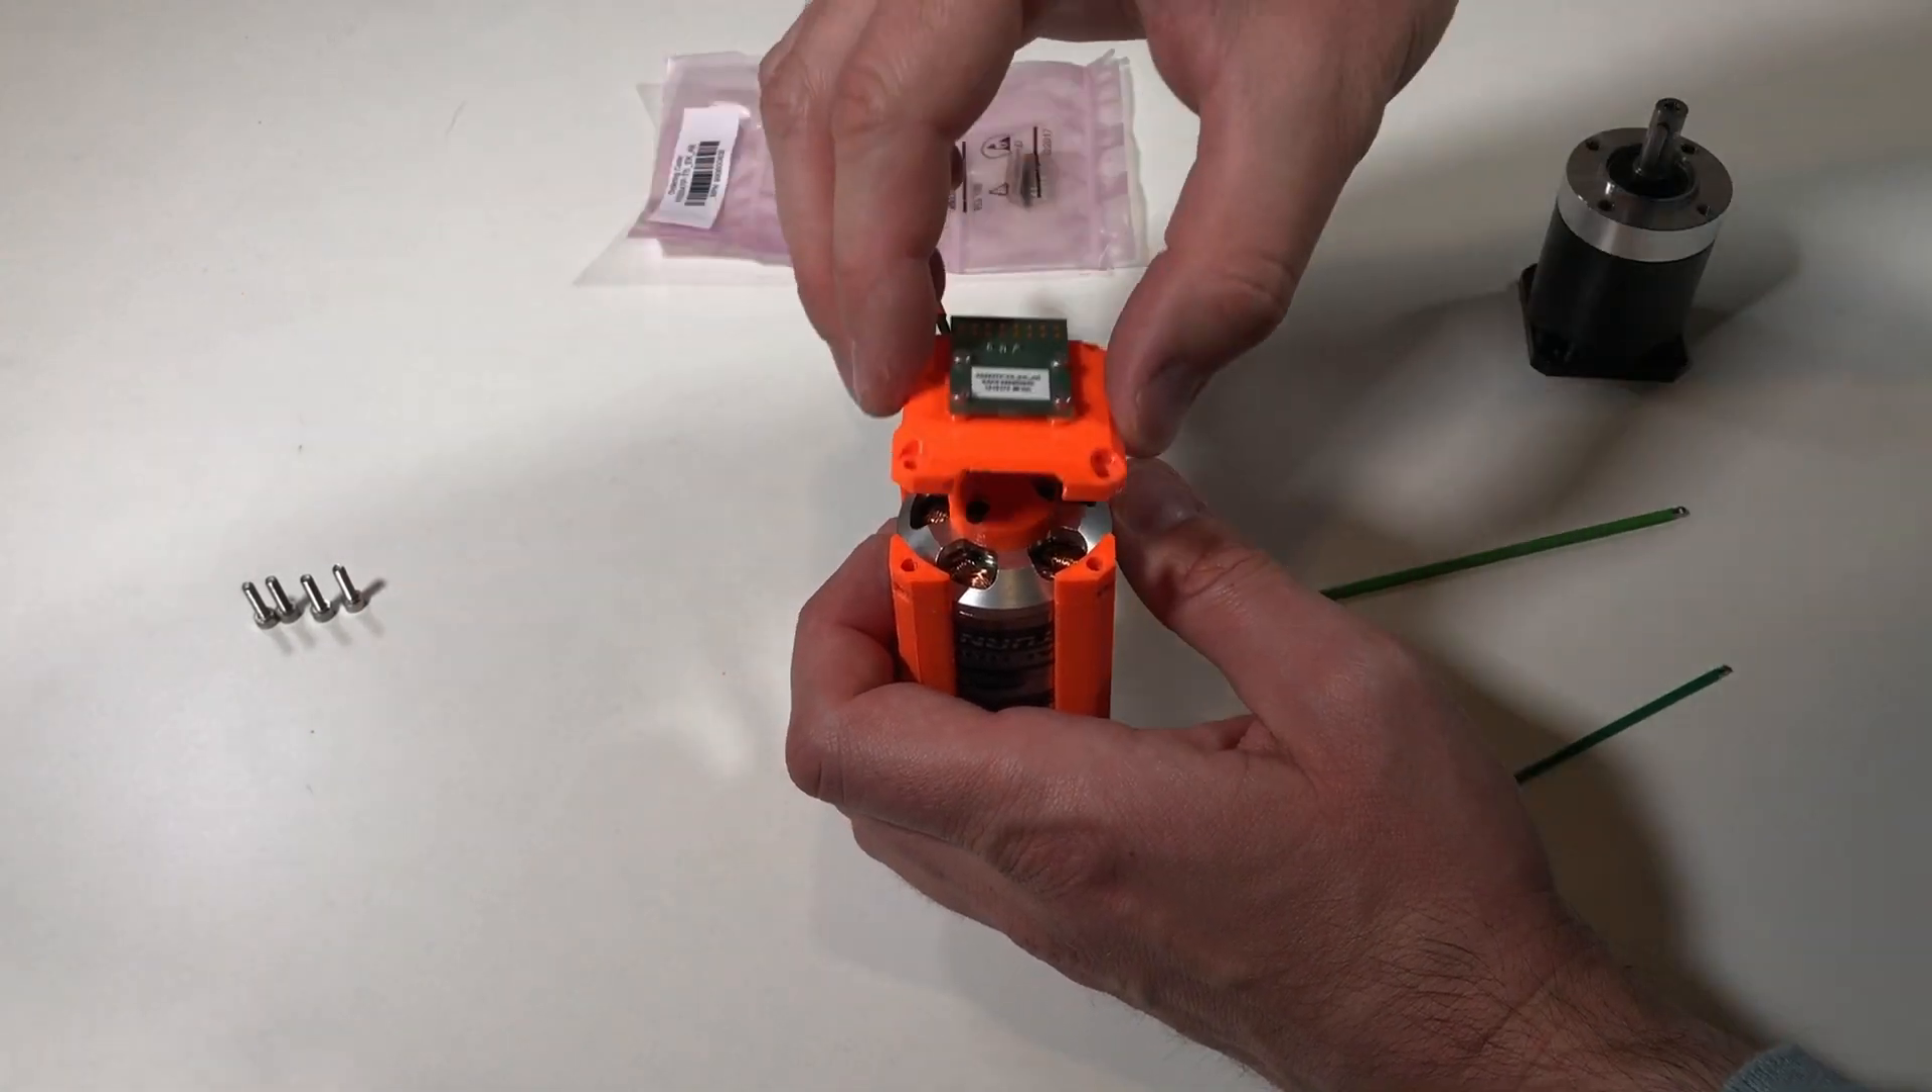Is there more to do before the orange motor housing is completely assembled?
Yes.